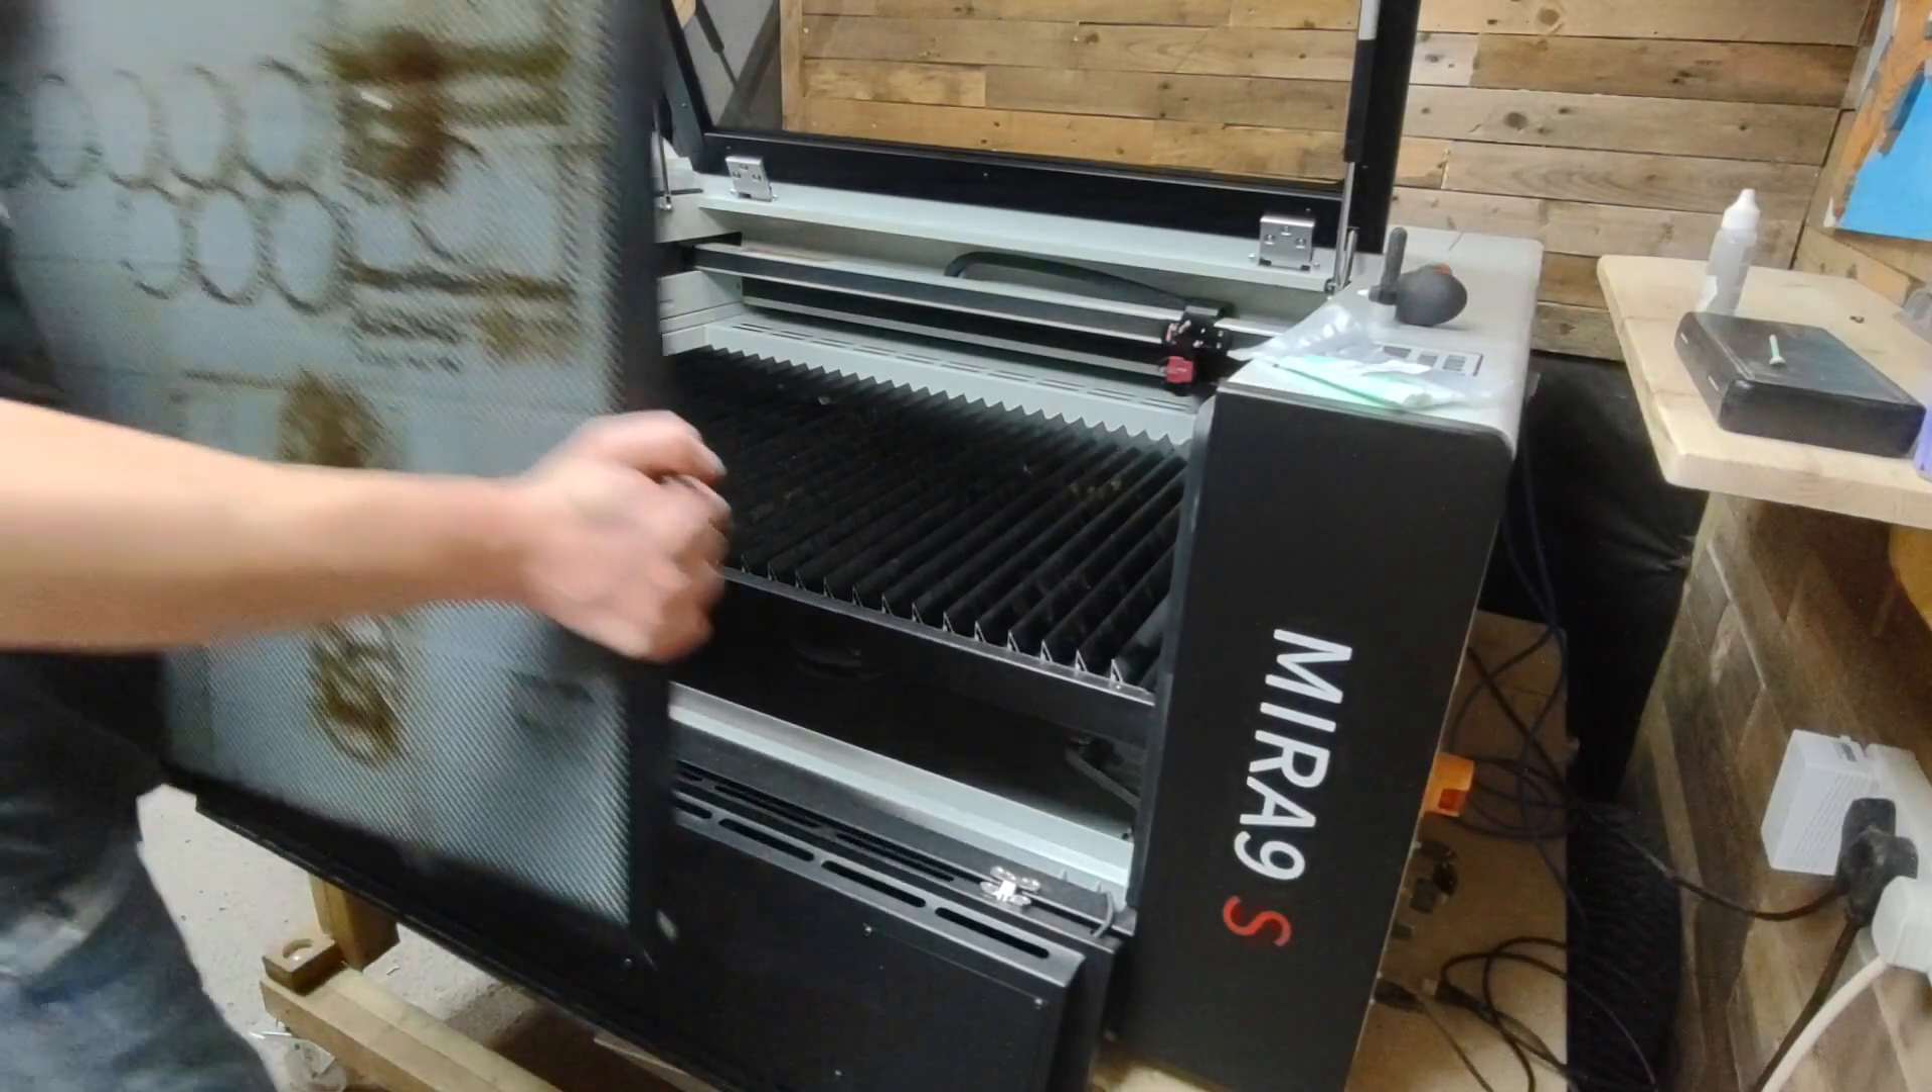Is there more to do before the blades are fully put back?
No.